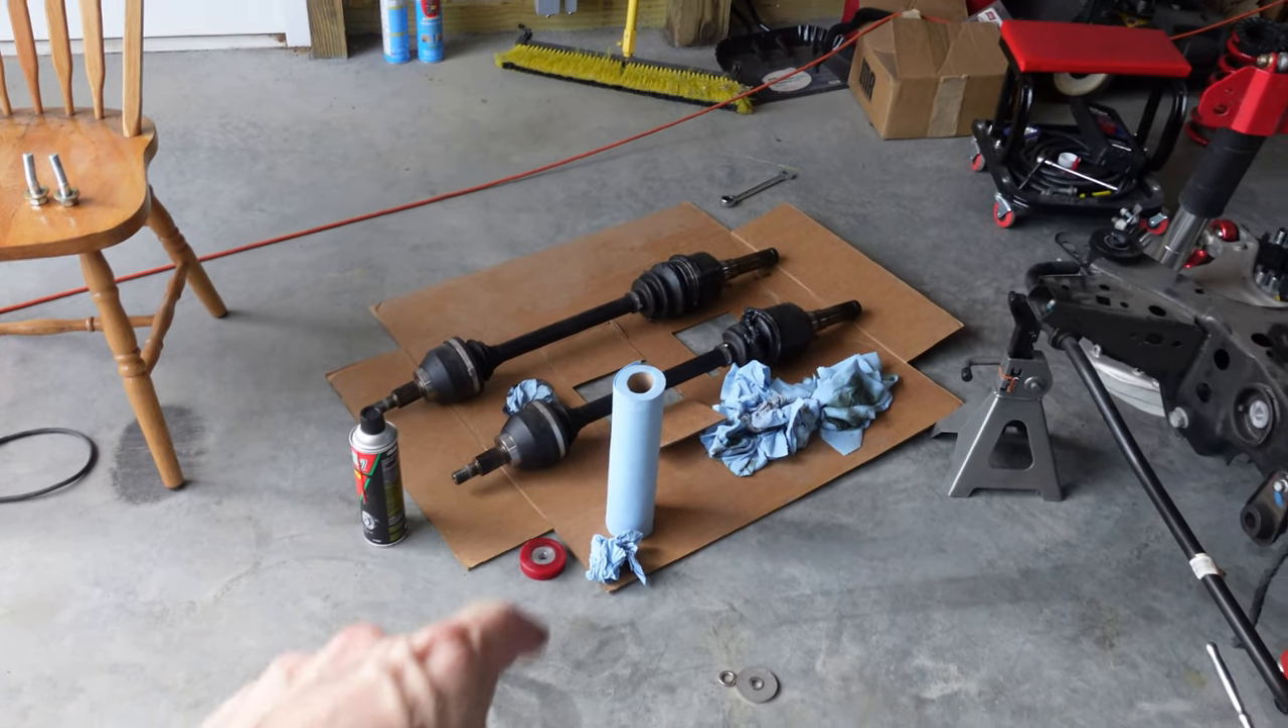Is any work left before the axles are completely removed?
No.